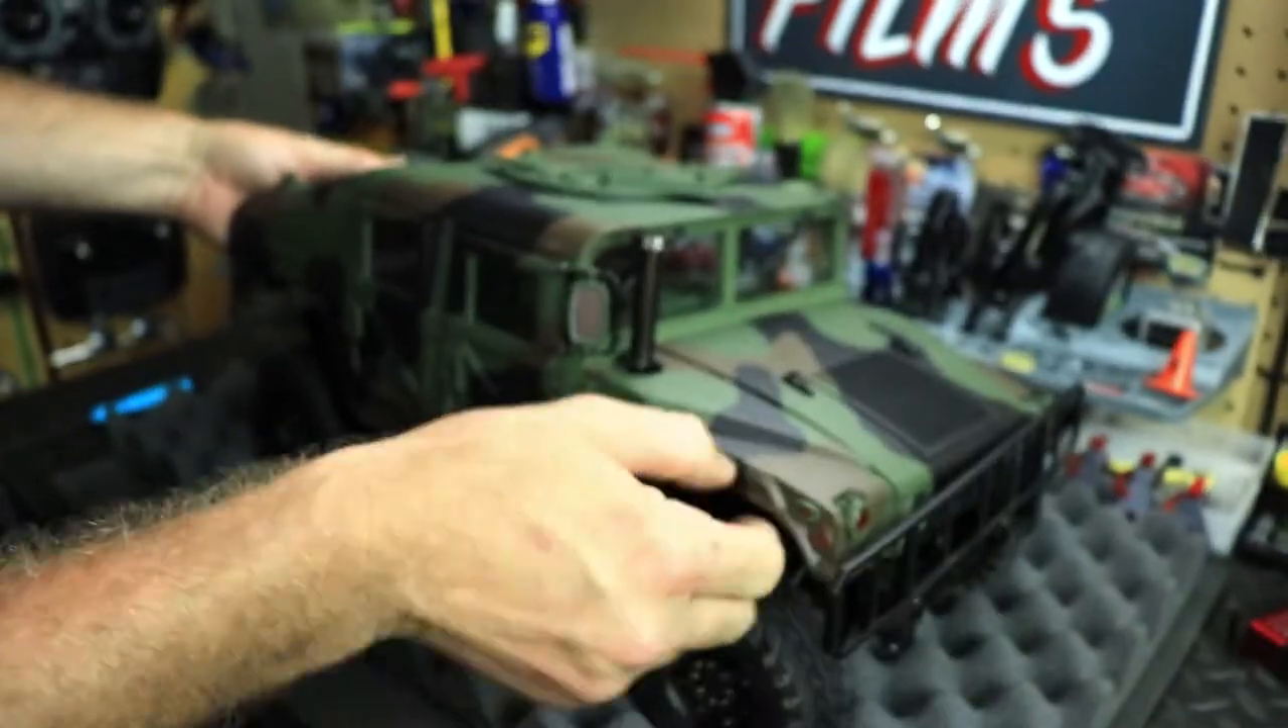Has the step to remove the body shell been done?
No.